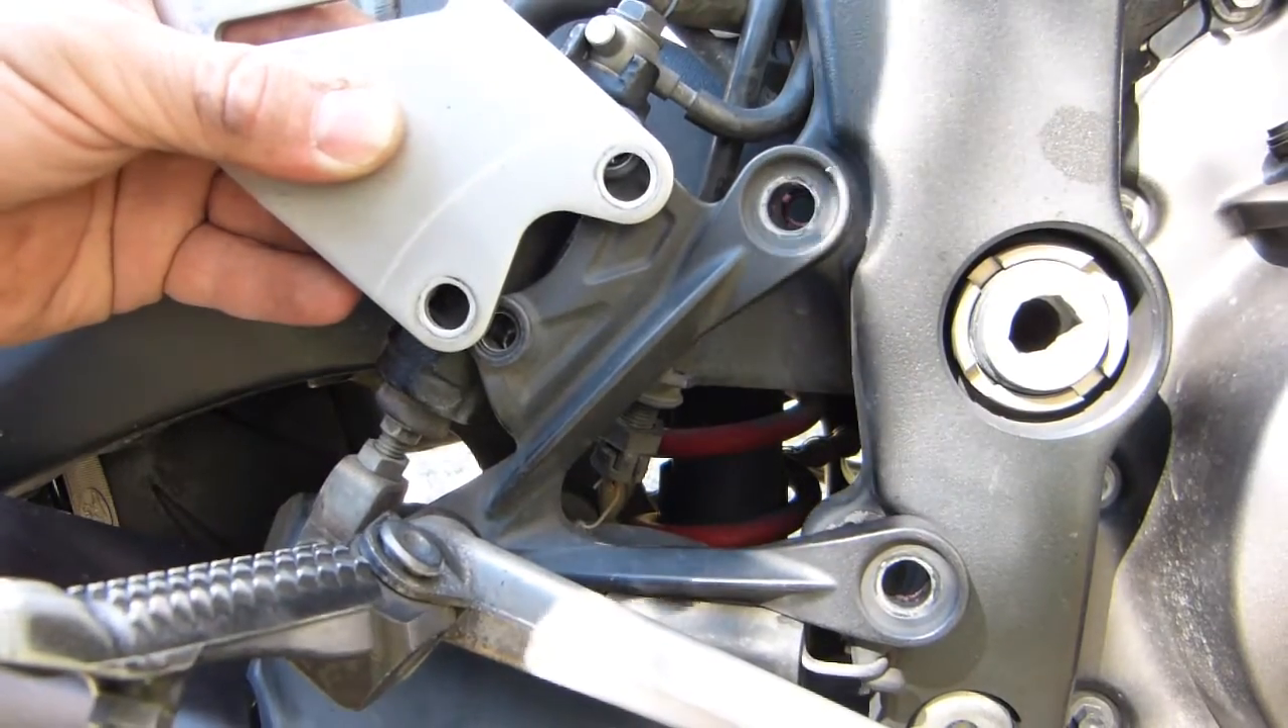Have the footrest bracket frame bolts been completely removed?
Yes.